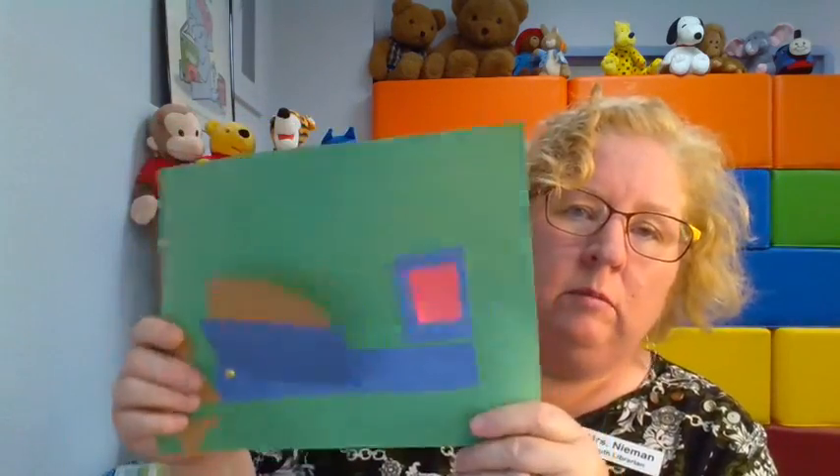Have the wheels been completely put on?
No.